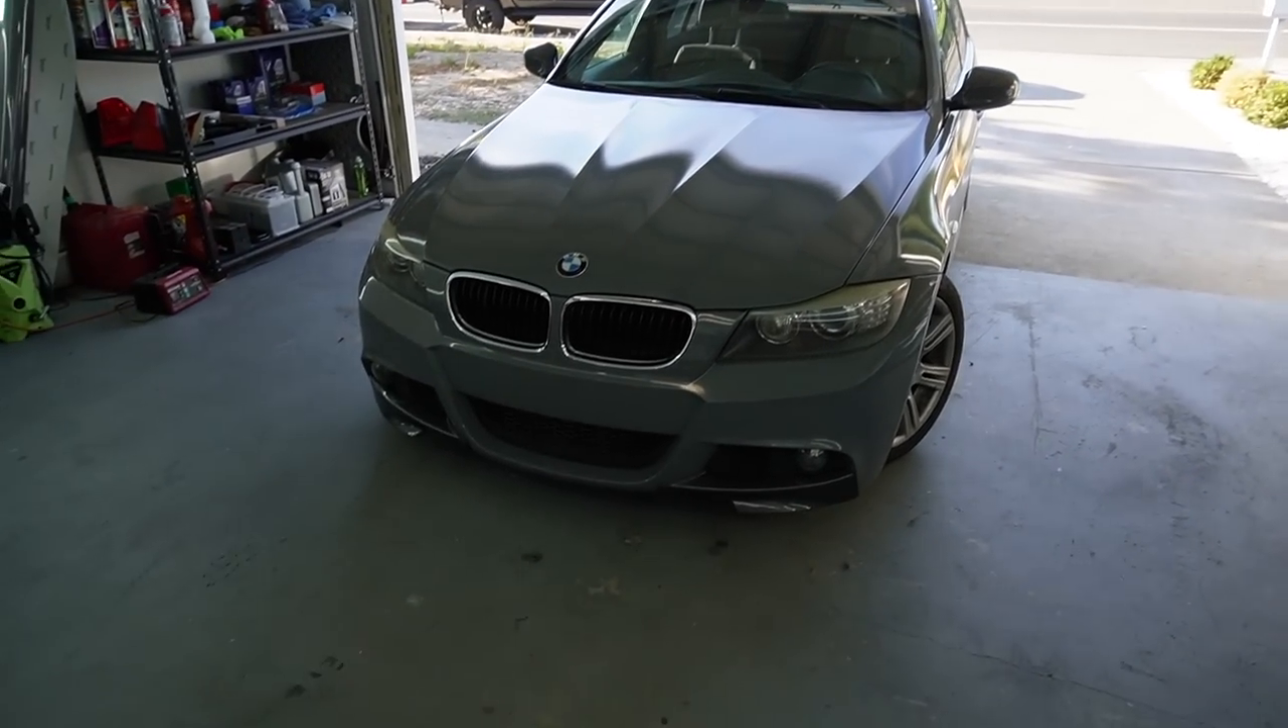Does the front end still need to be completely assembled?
No.